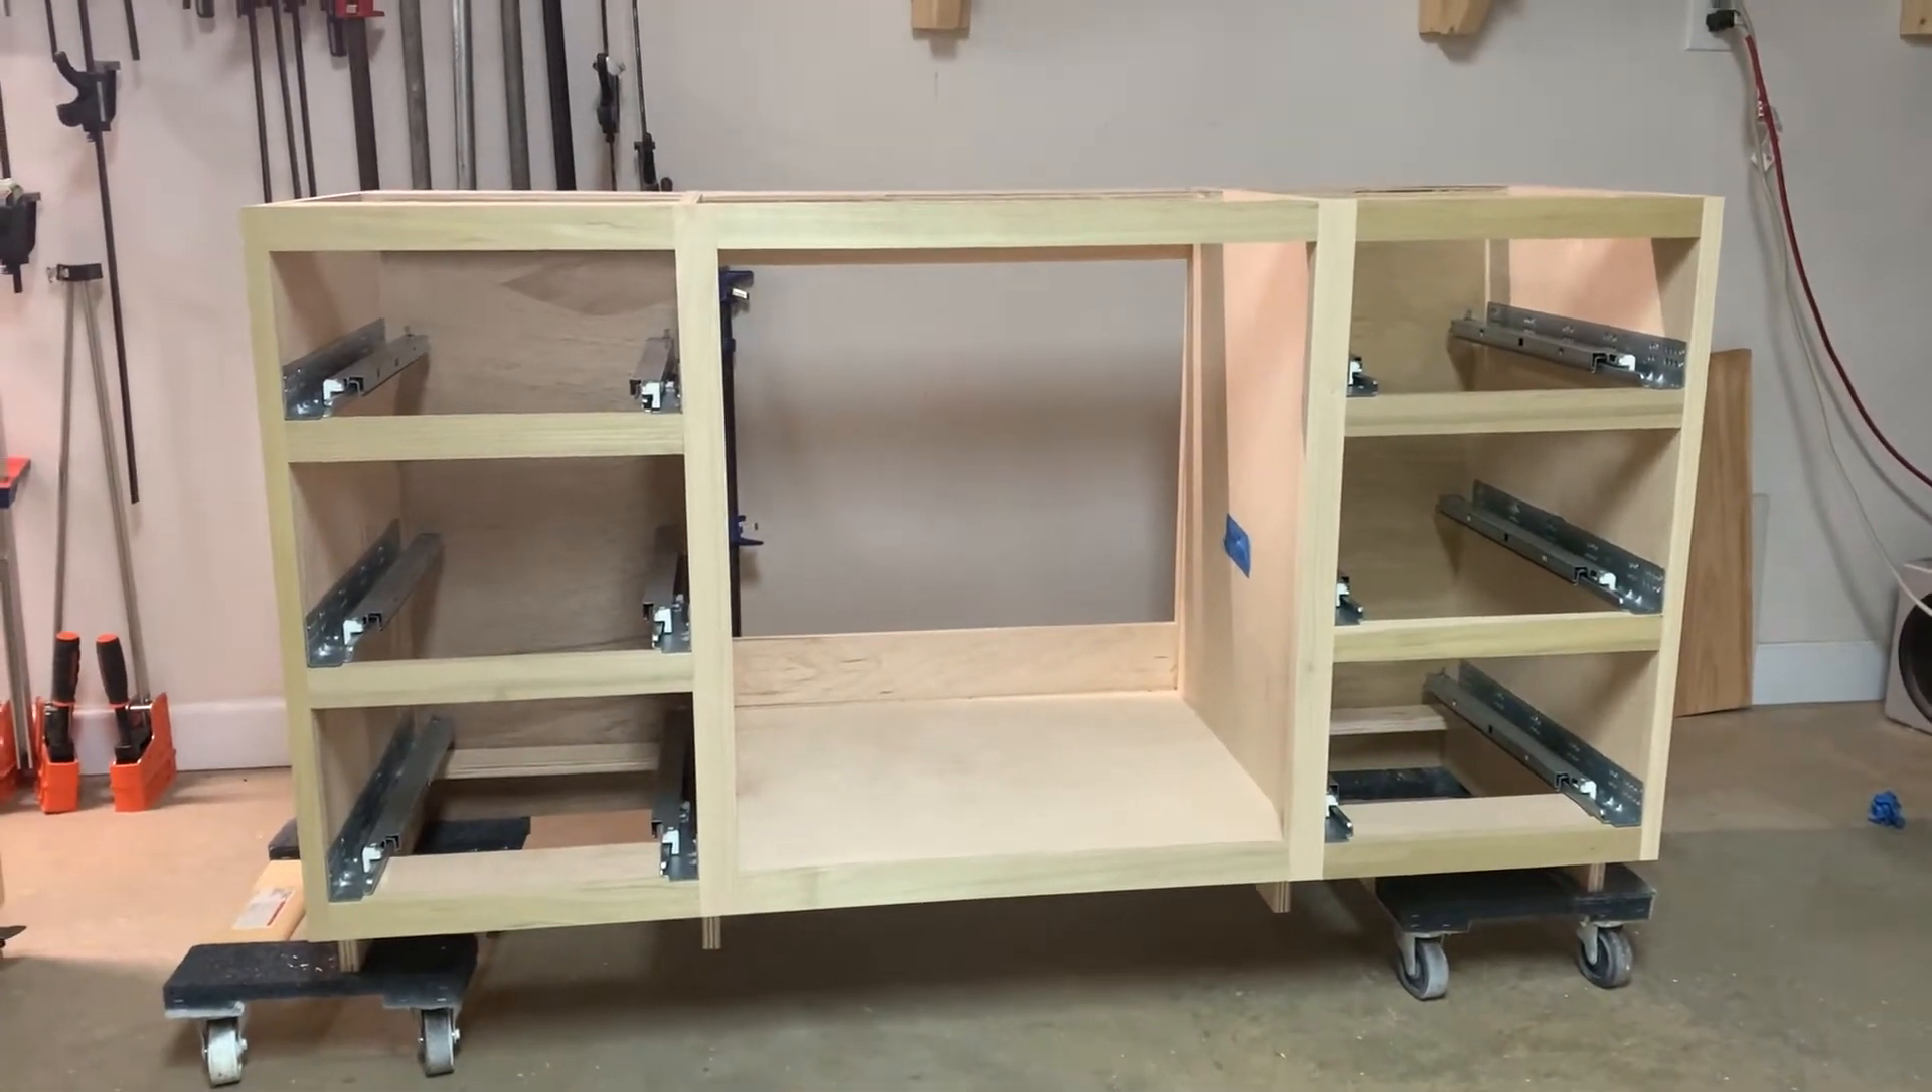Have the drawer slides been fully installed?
Yes.